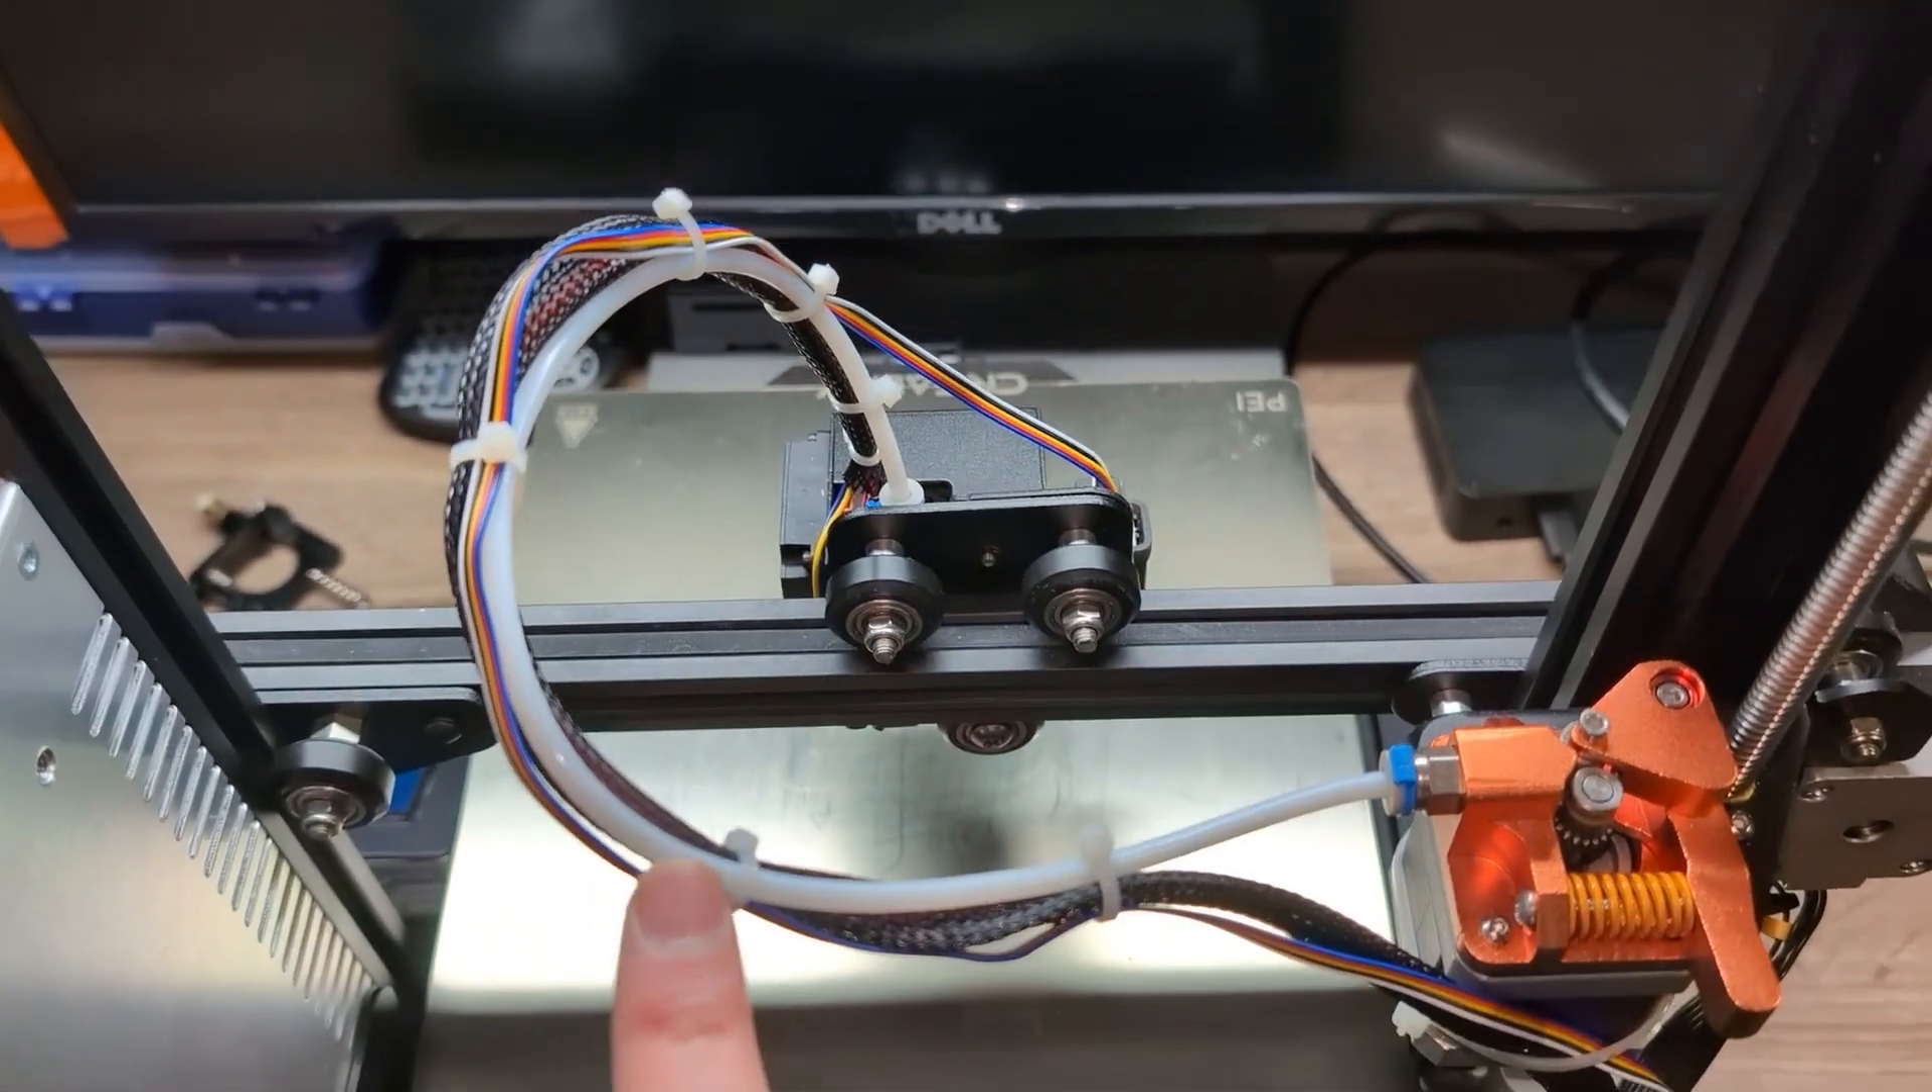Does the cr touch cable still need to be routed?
No.